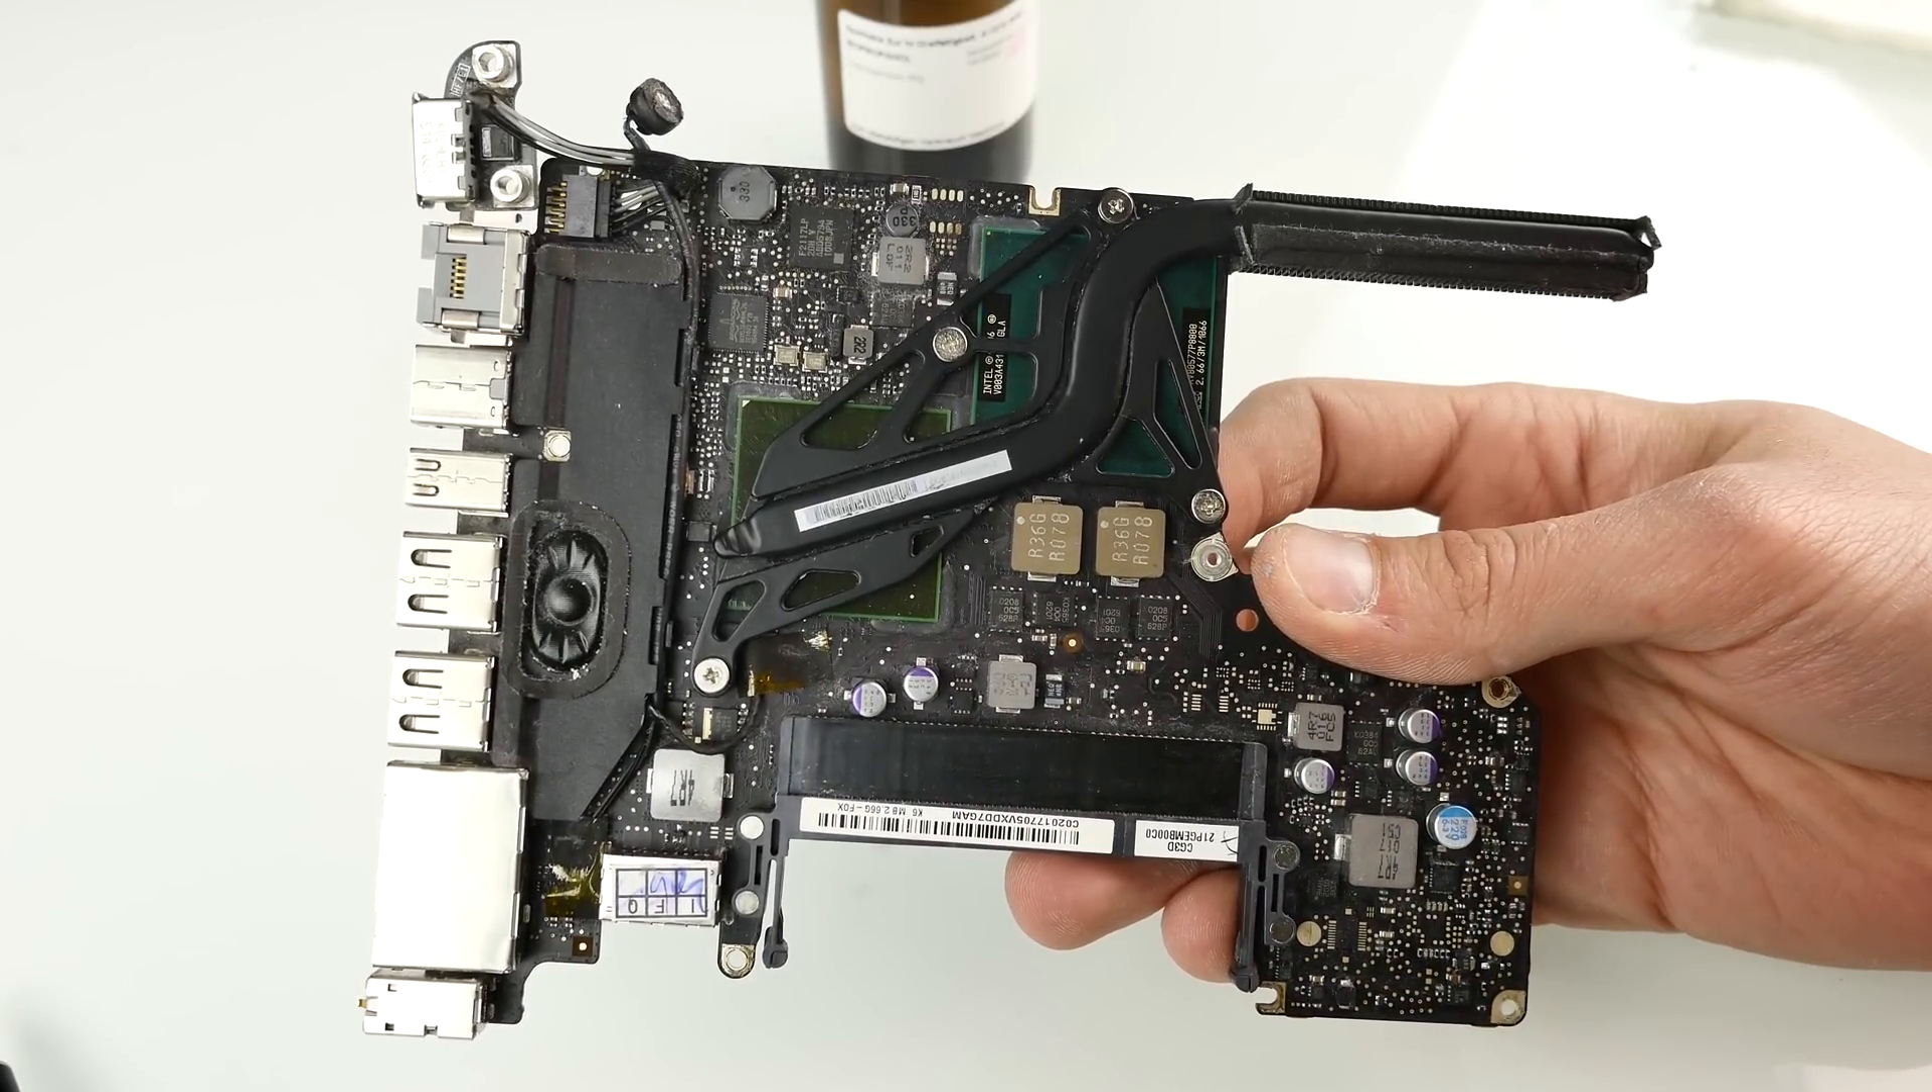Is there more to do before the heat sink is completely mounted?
No.